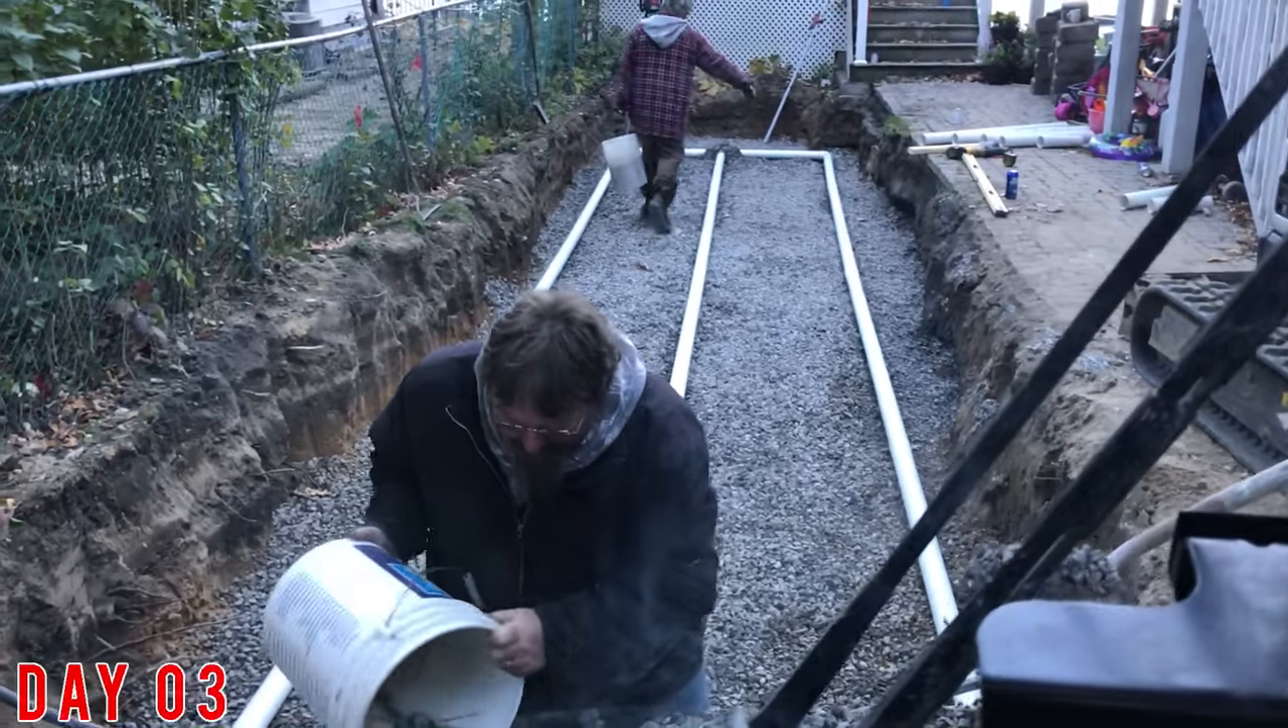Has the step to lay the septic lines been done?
Yes.